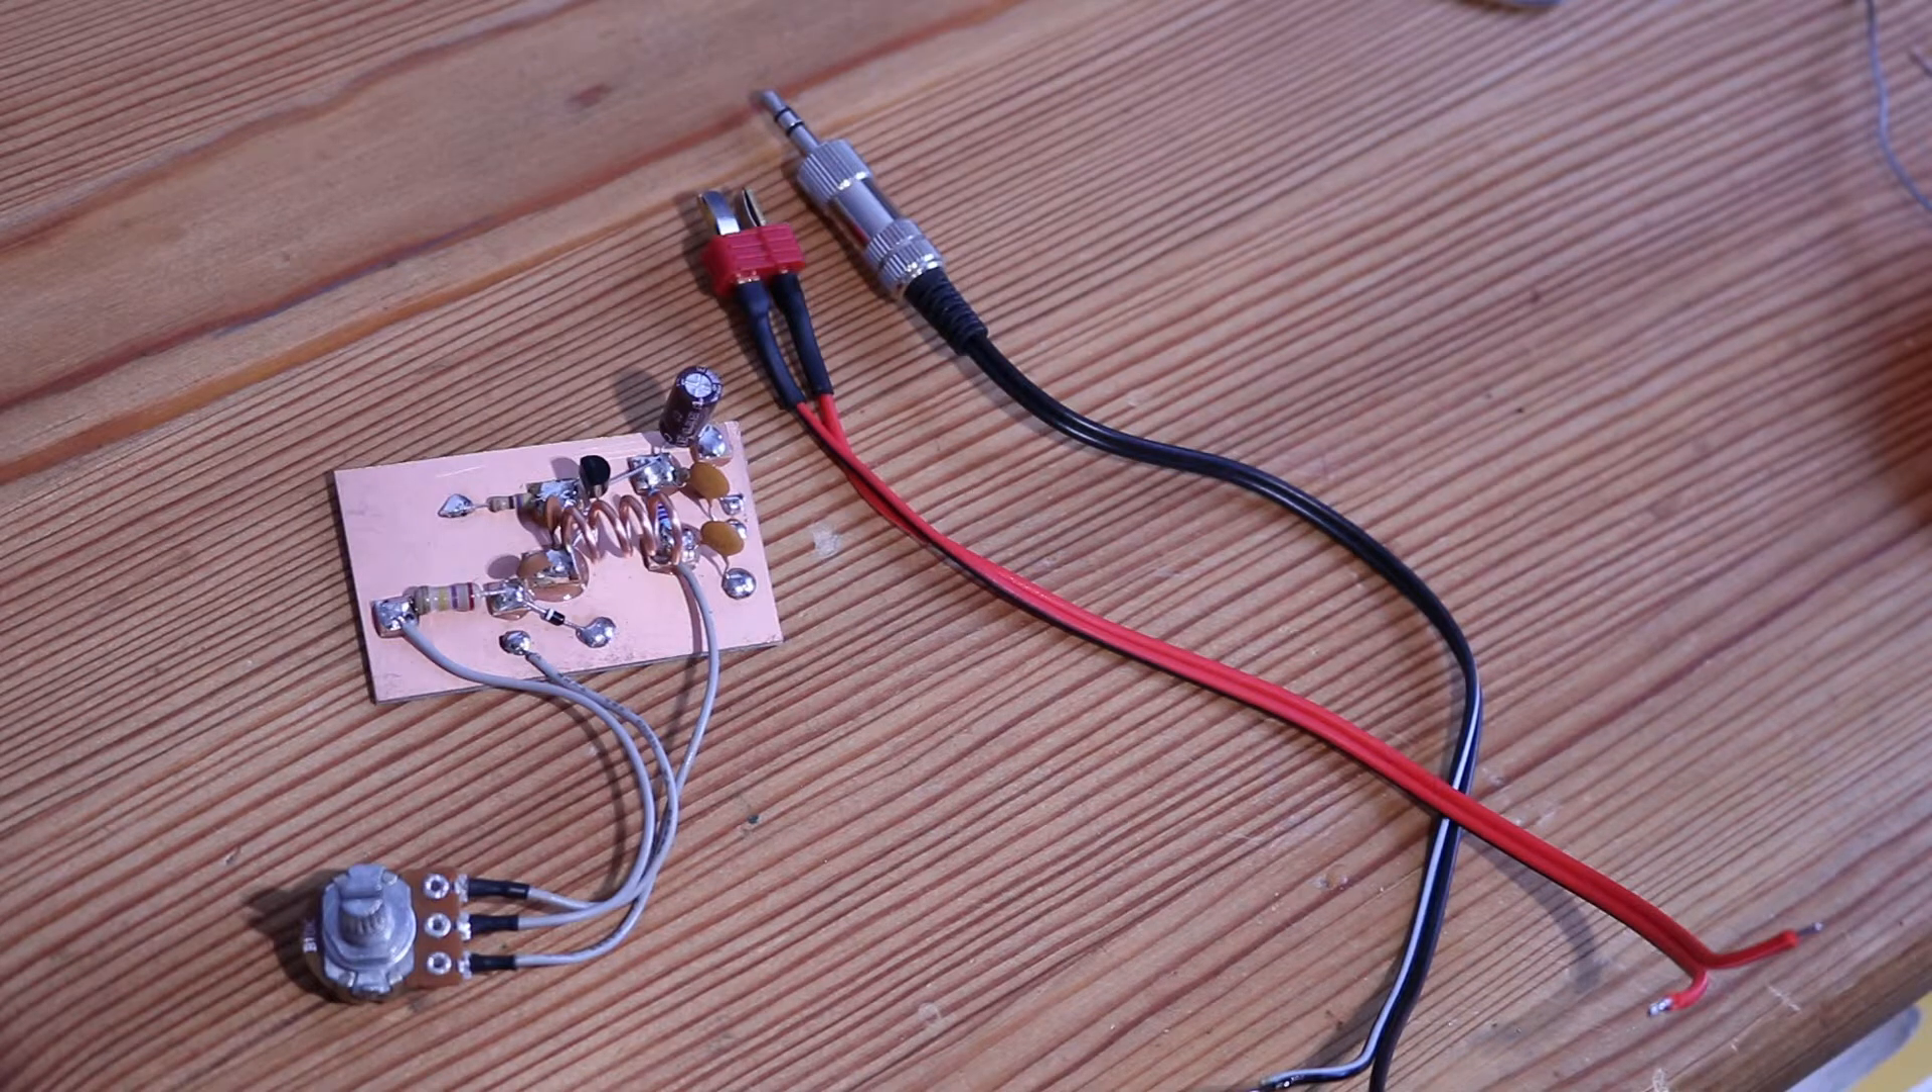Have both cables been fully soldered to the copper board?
No.